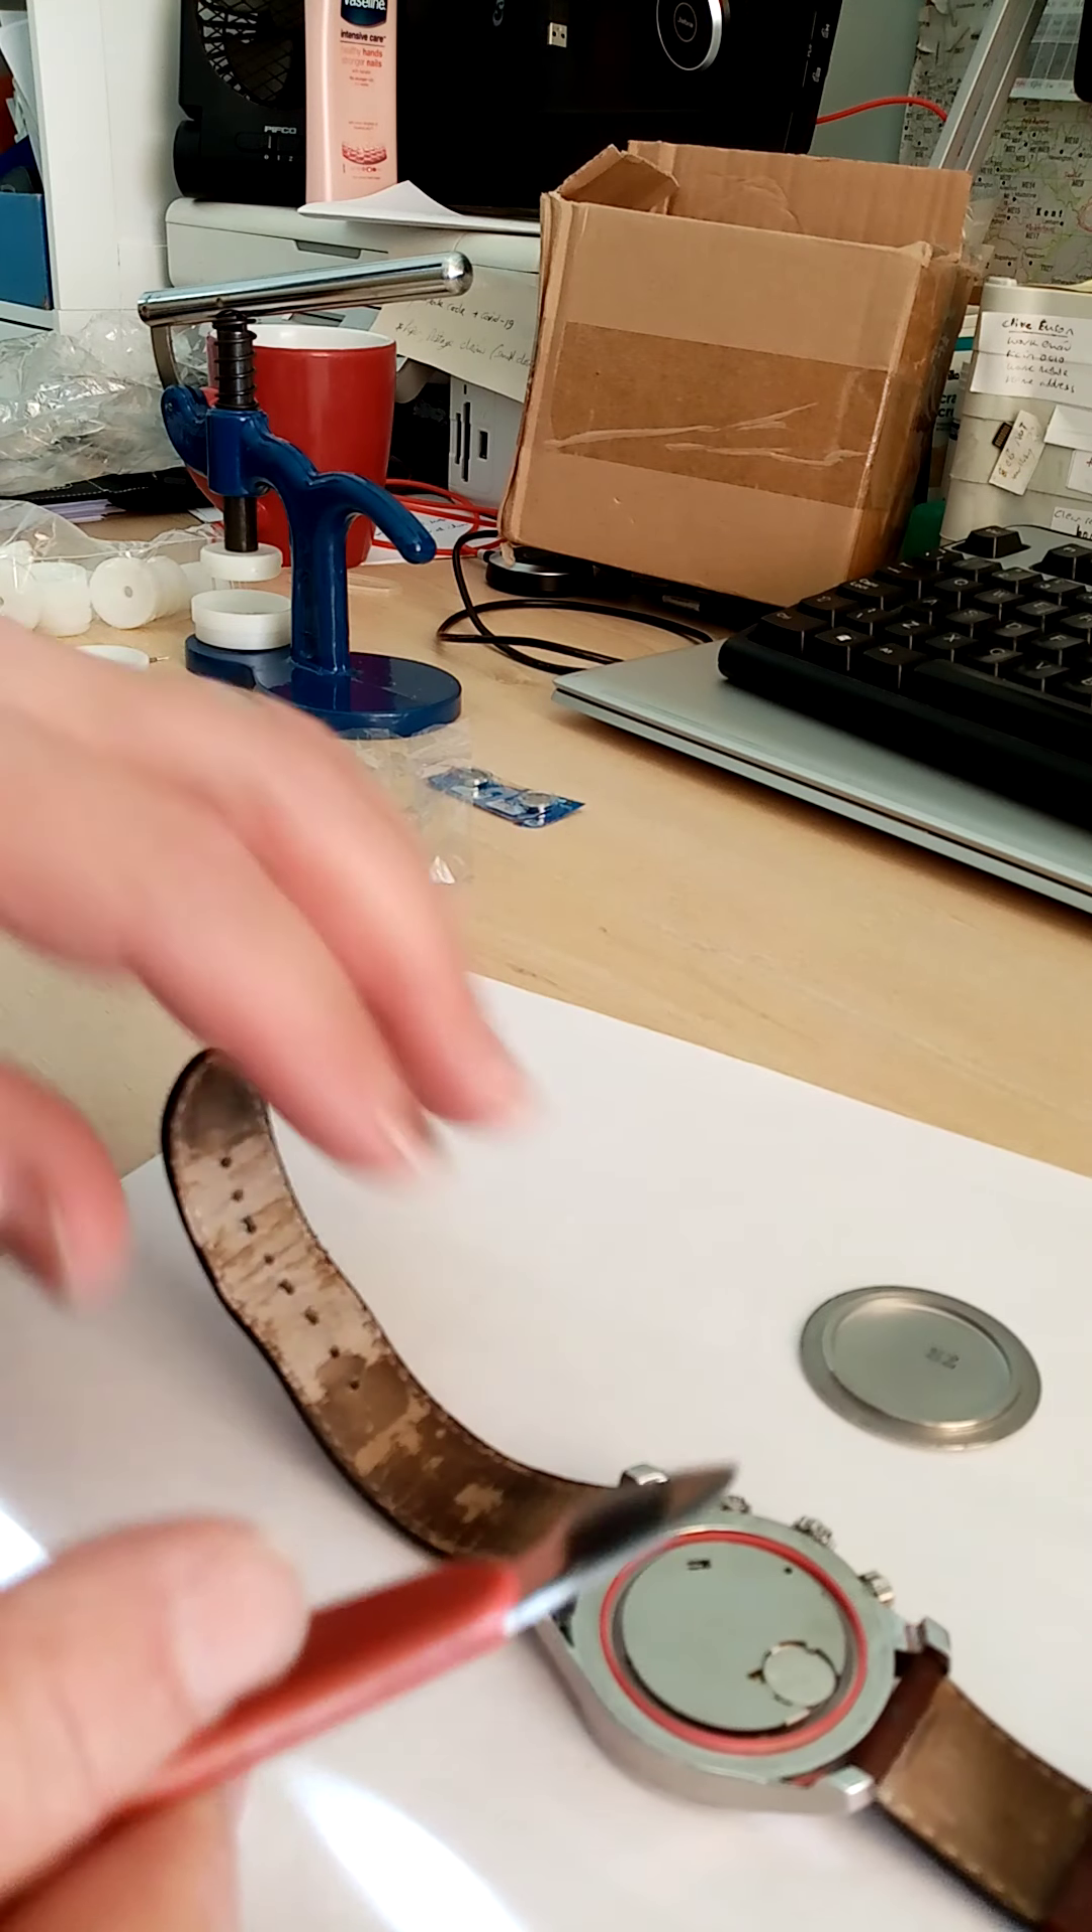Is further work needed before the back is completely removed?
No.